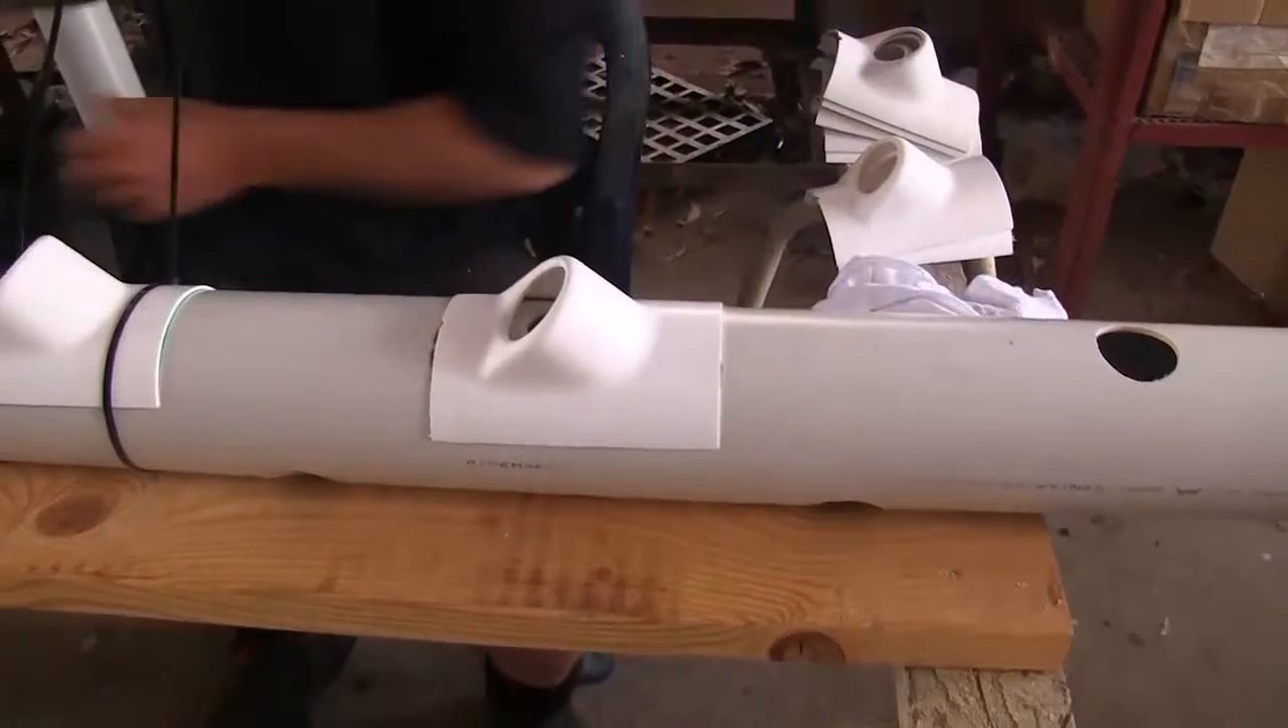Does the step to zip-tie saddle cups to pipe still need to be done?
Yes.